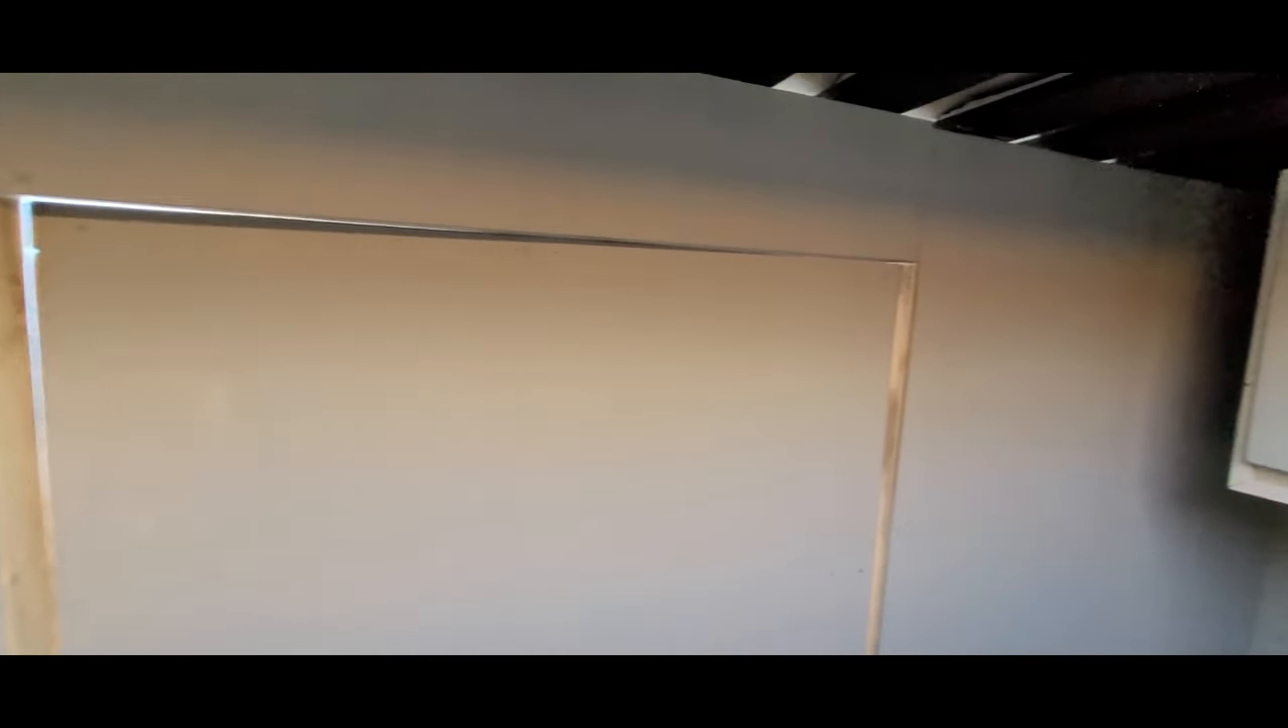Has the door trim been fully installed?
No.